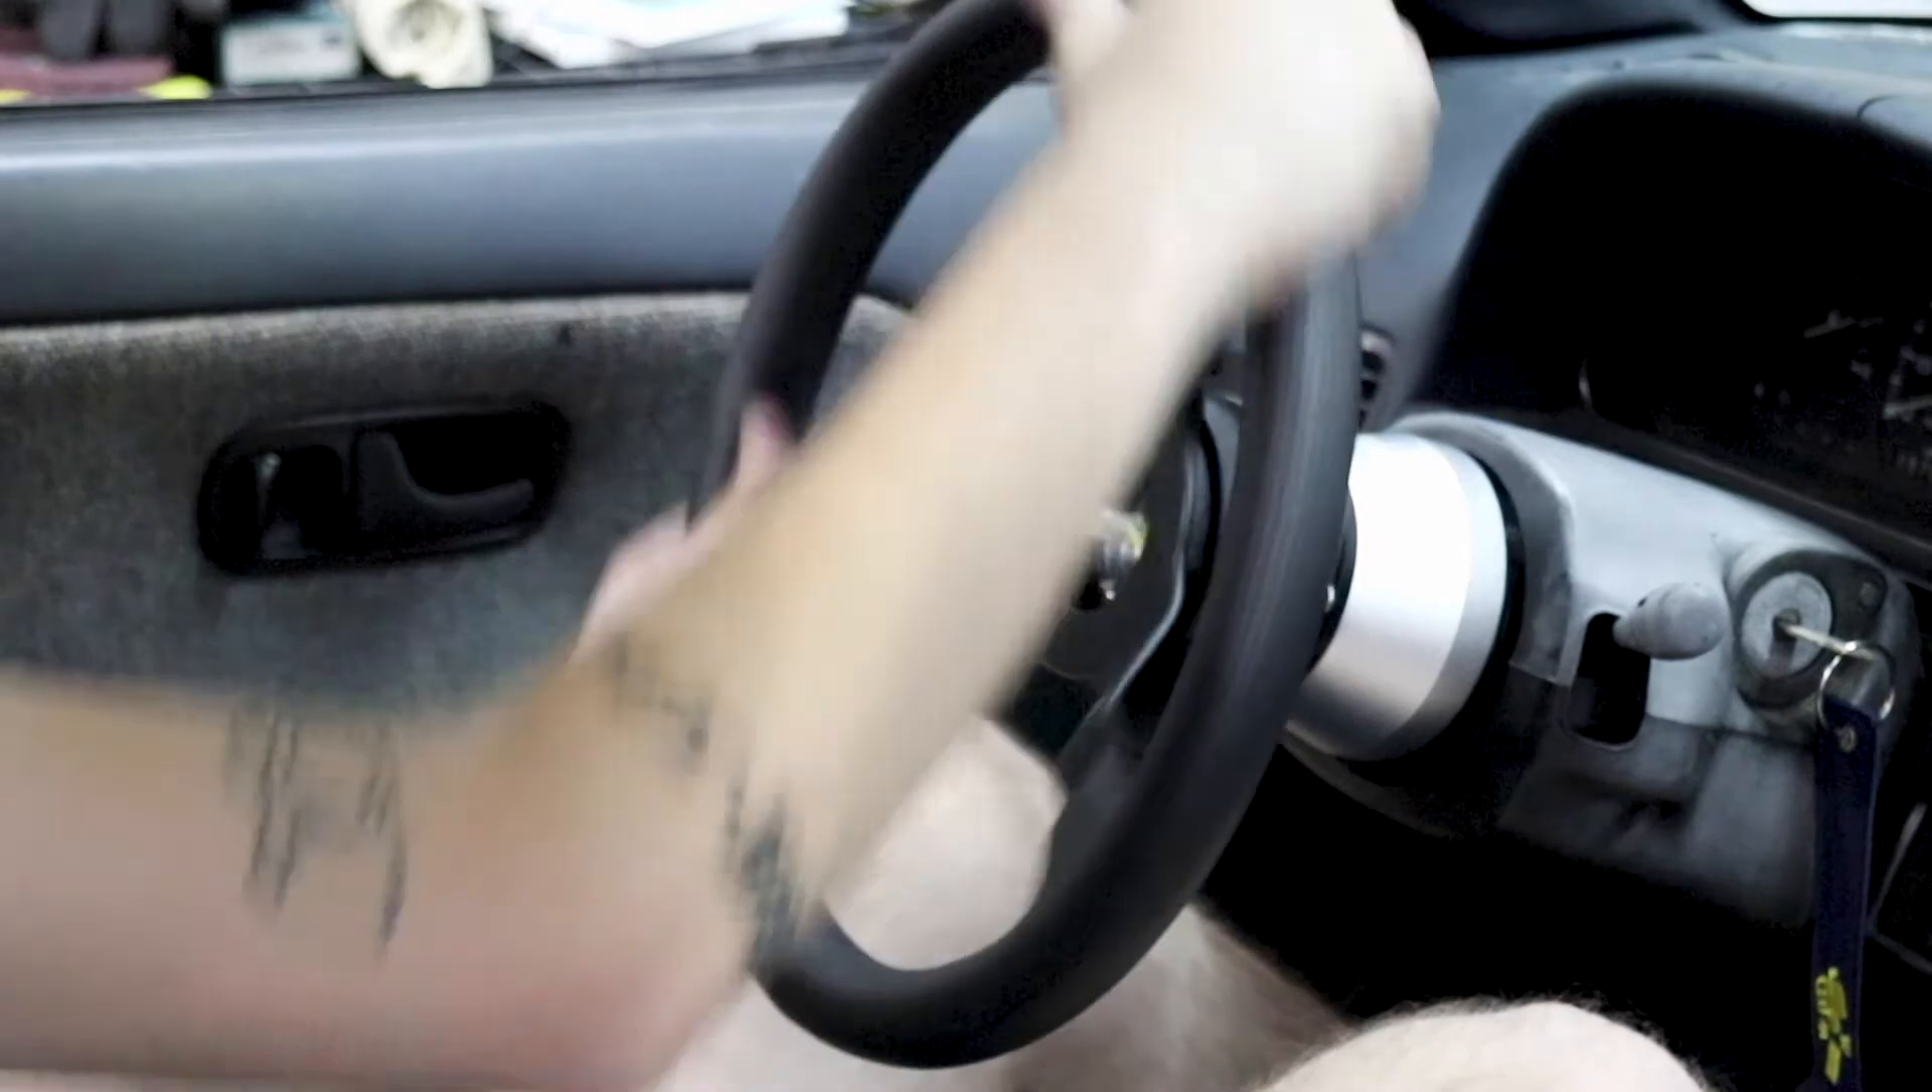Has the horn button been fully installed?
No.